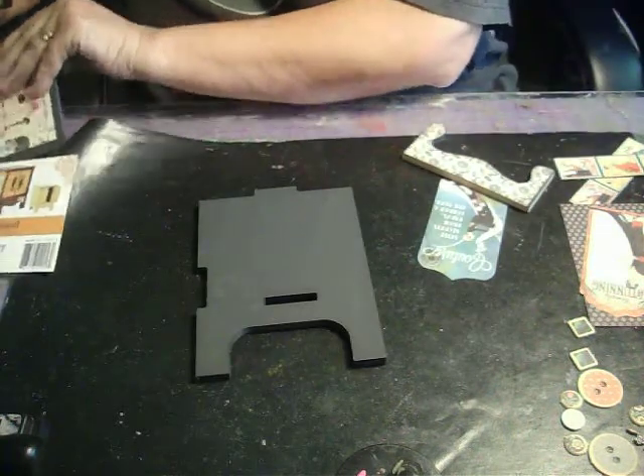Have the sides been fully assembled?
No.